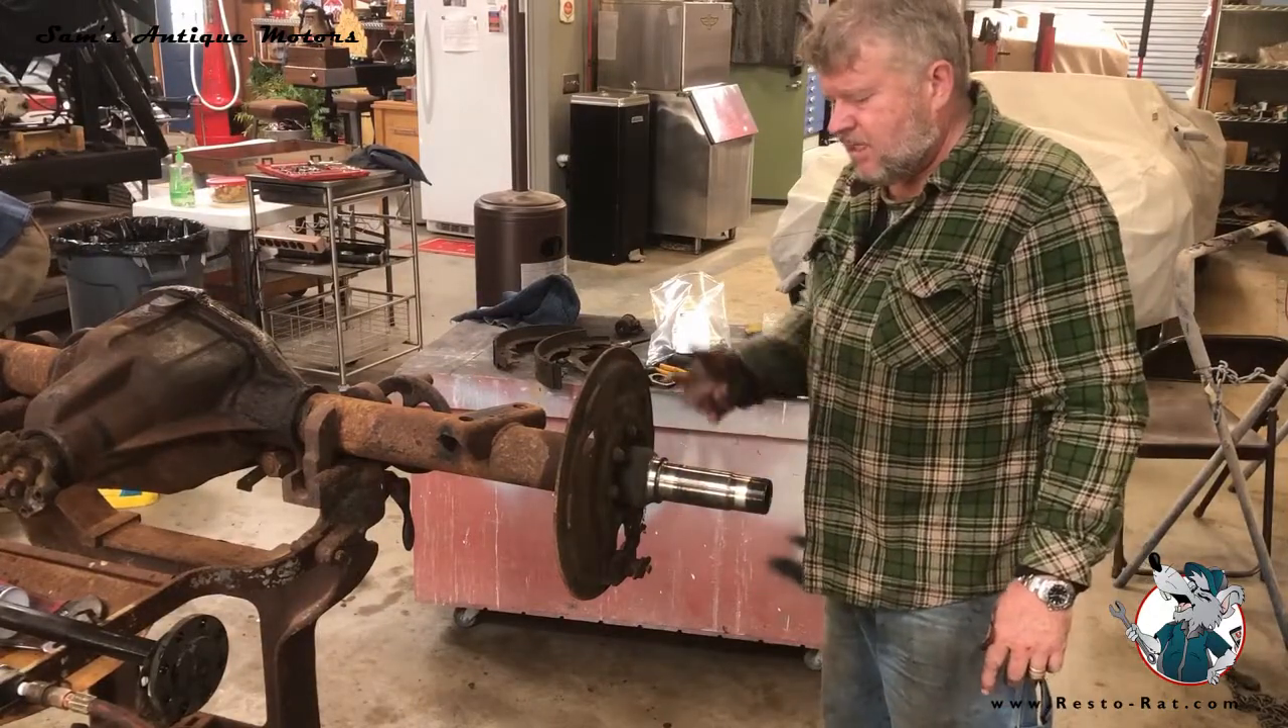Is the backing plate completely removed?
No.